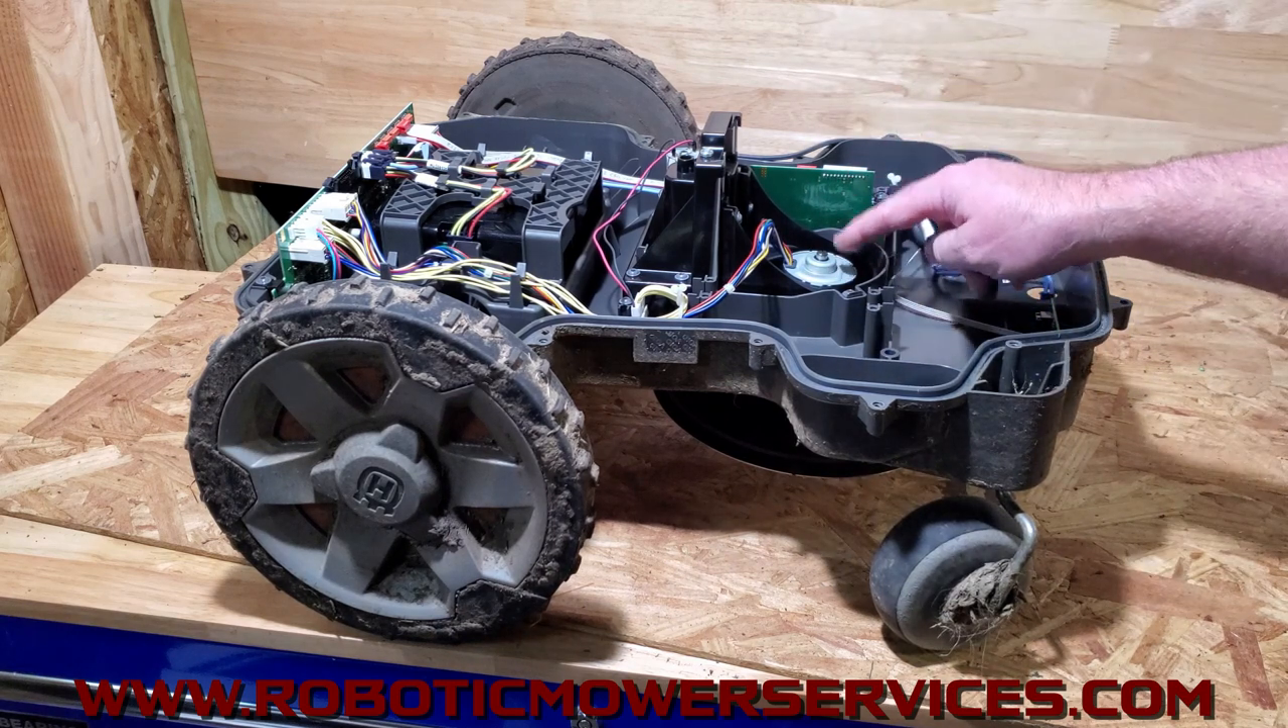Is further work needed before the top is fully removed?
No.